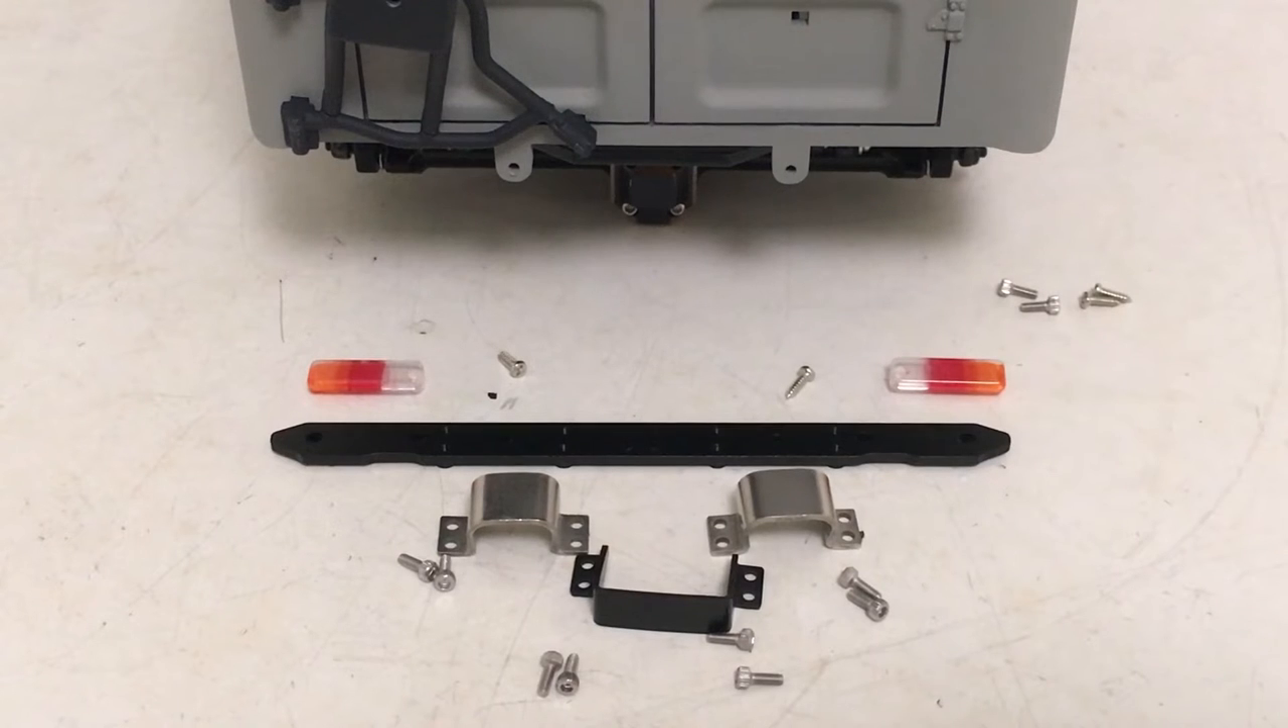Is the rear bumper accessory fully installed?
No.